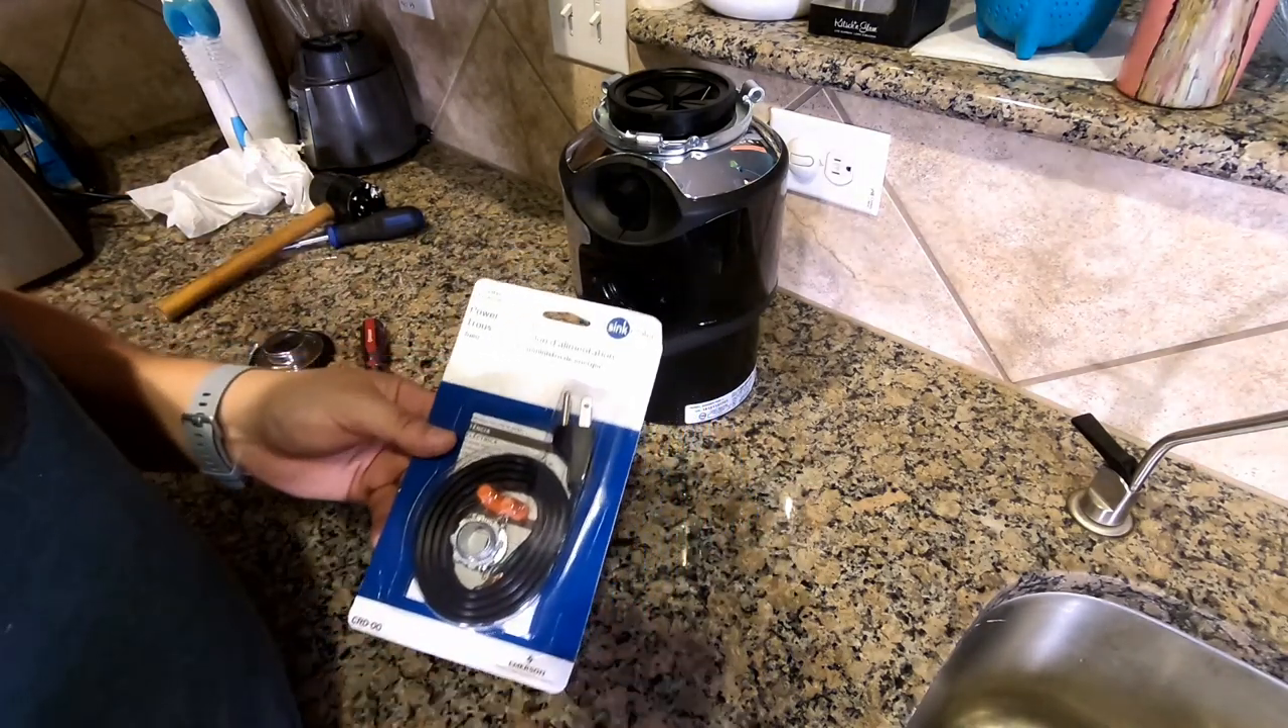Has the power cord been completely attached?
No.